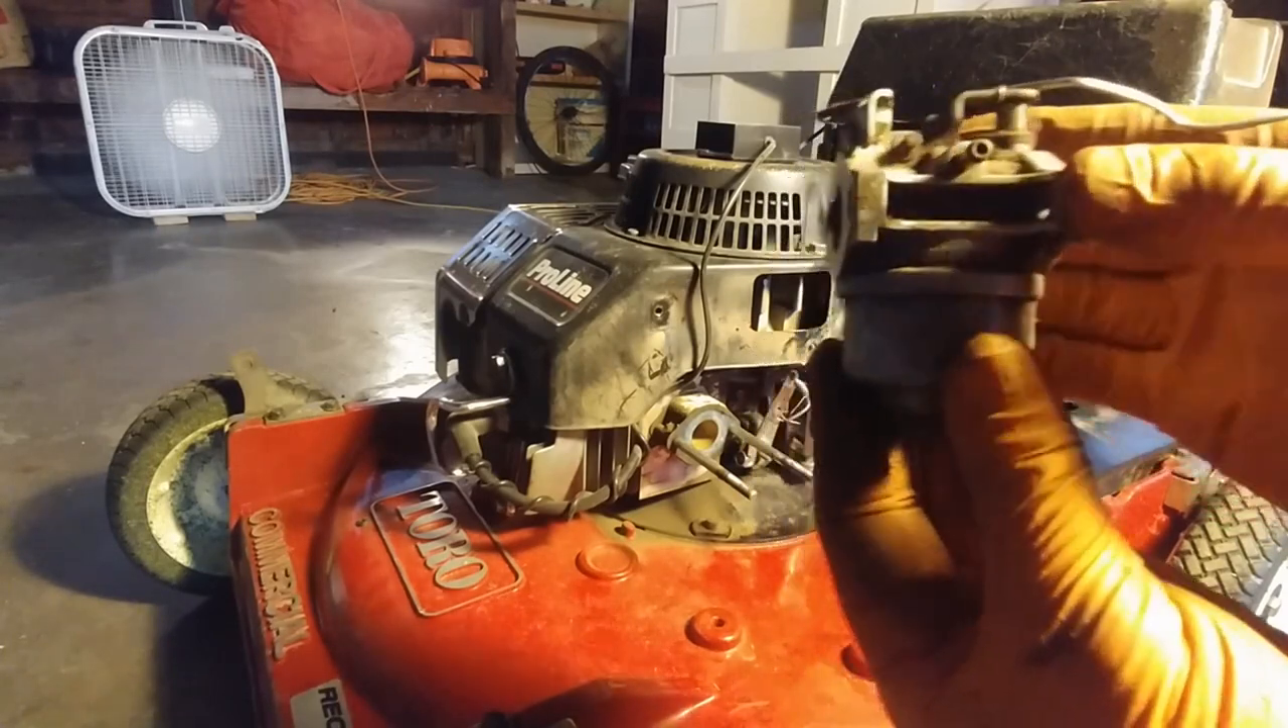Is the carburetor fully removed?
Yes.